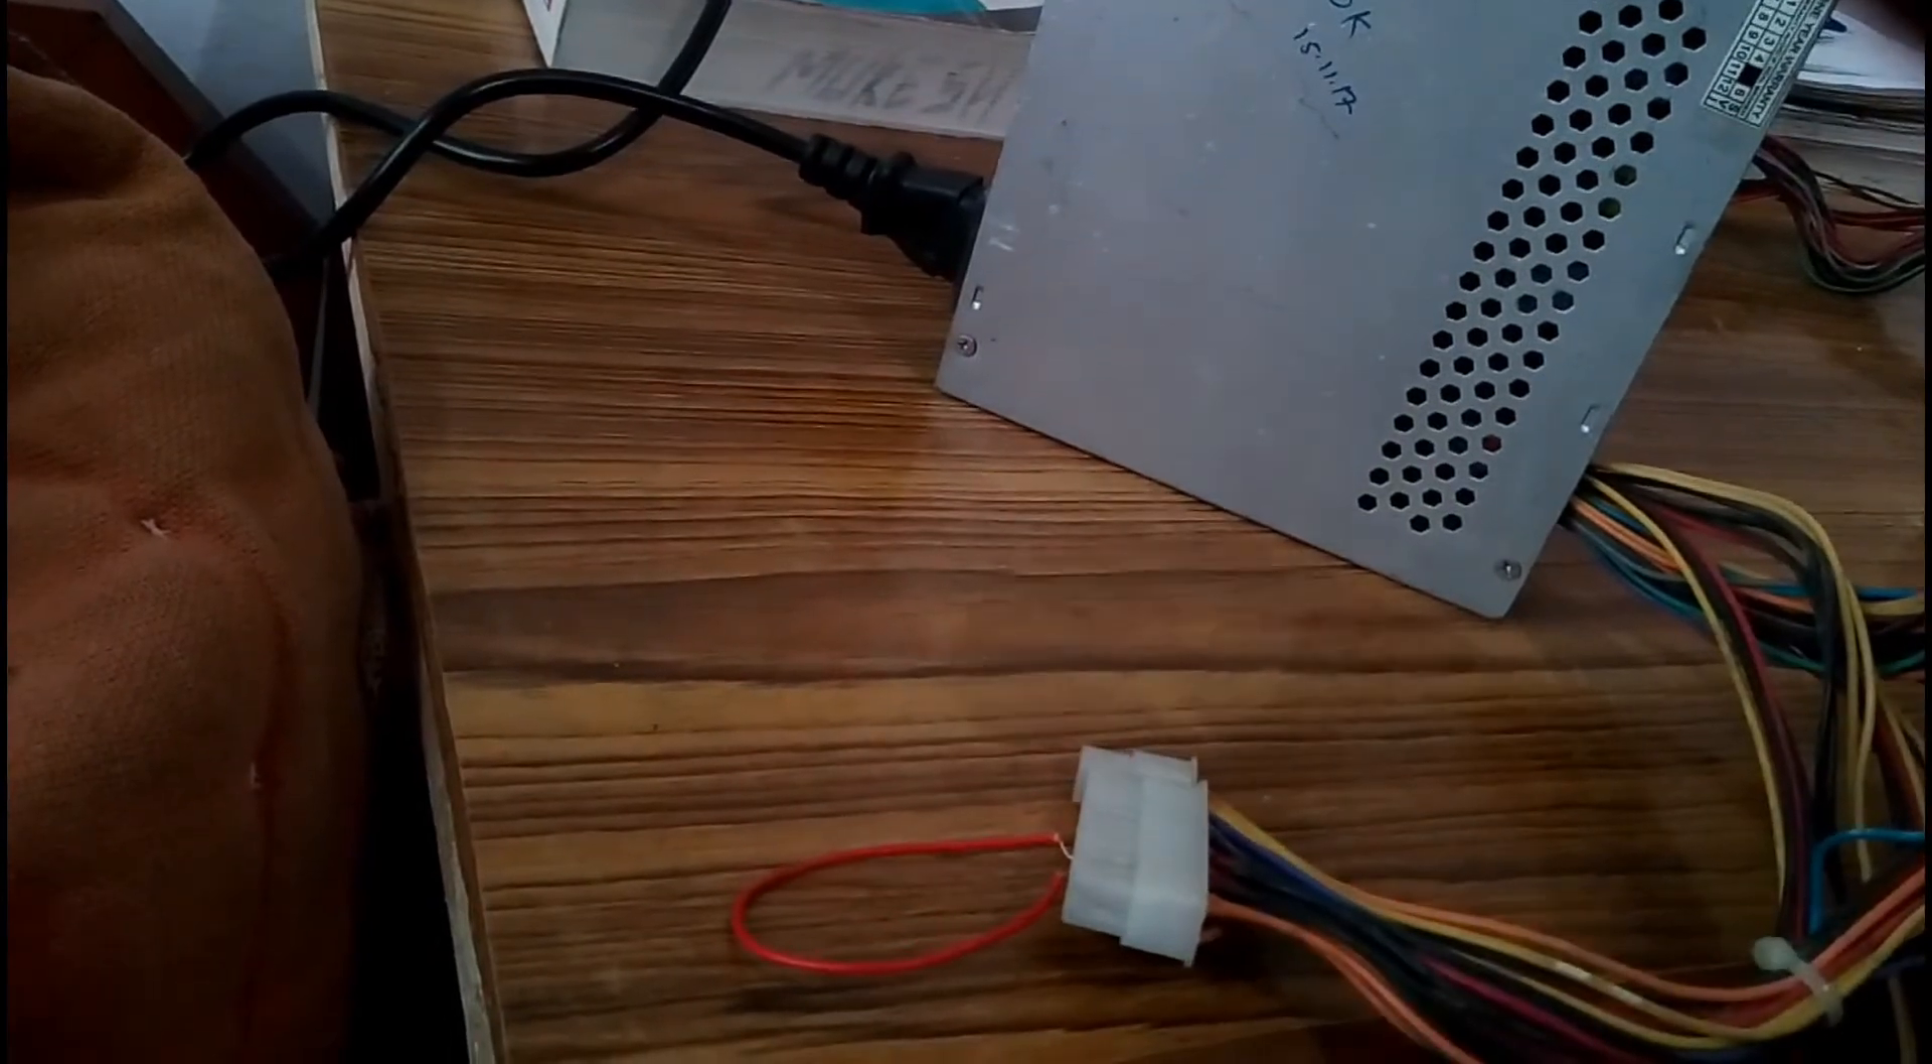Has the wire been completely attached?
Yes.